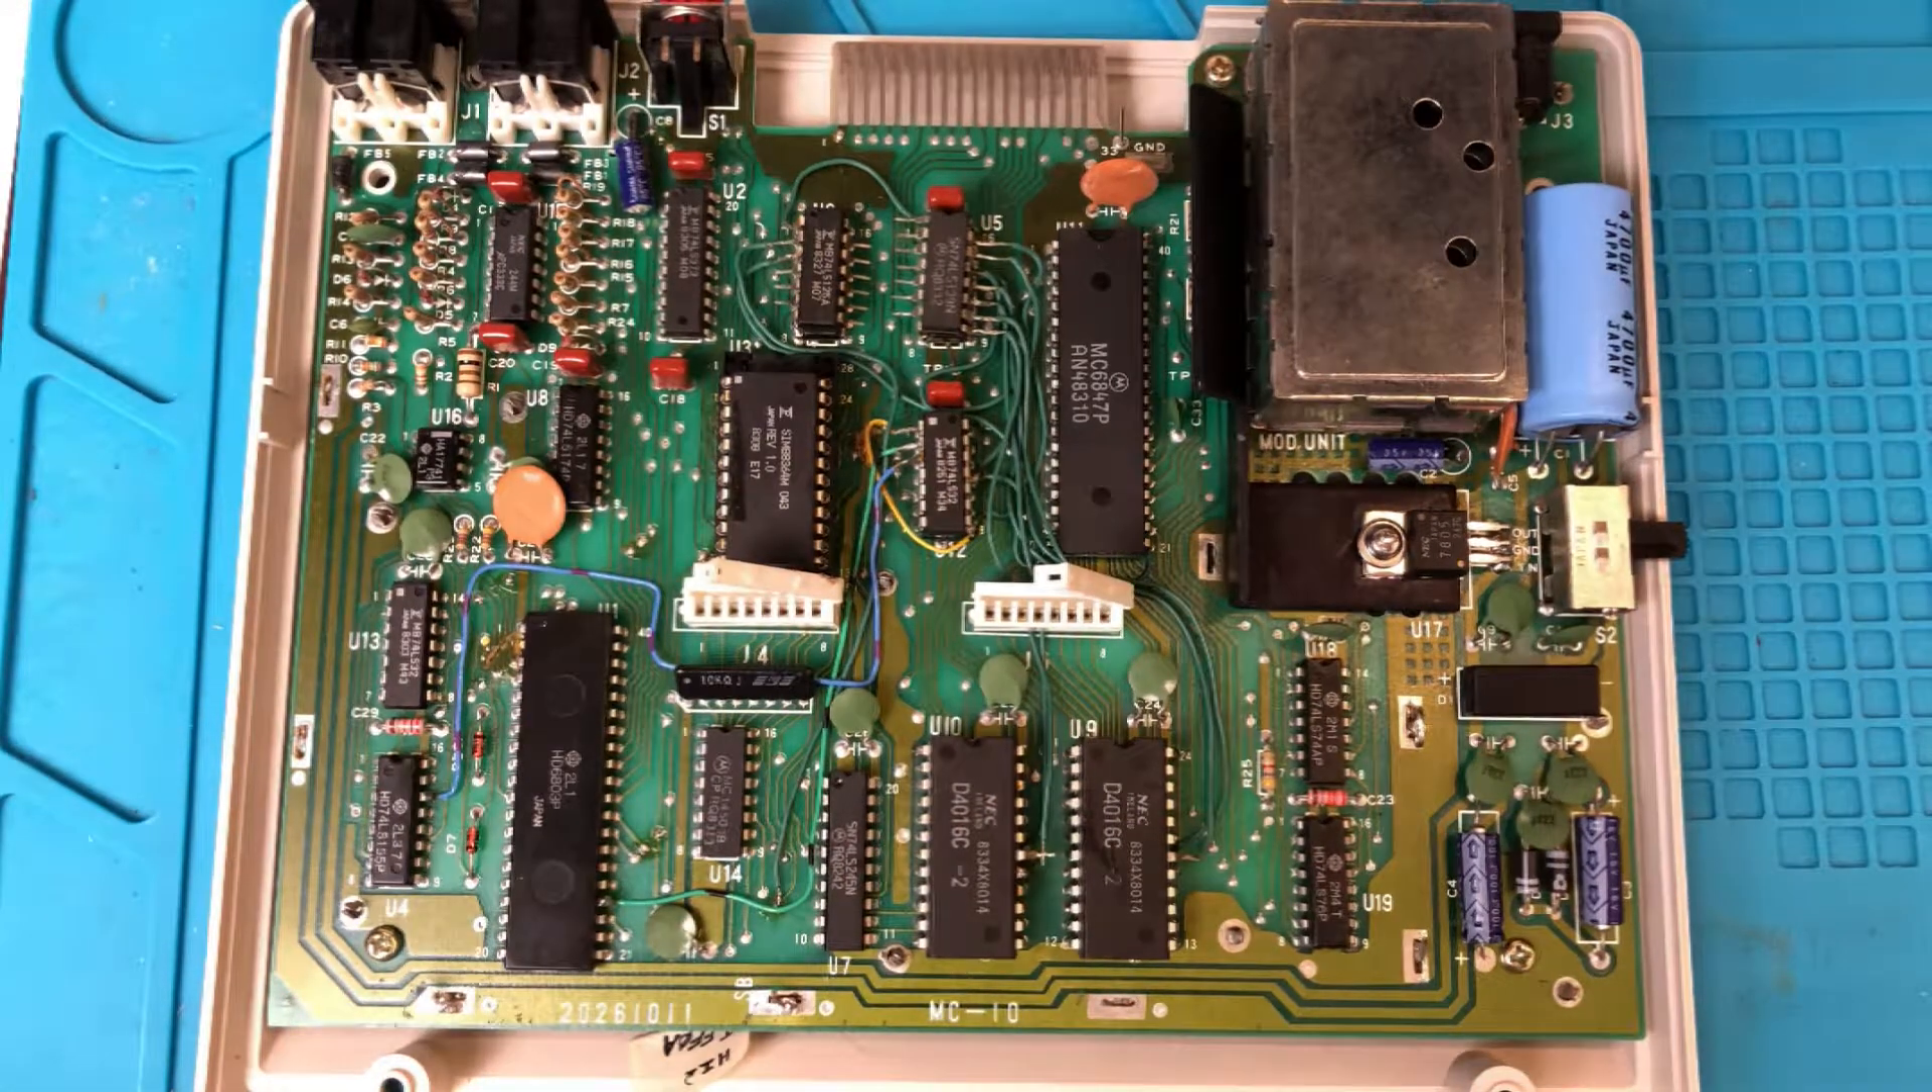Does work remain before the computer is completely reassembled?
Yes.